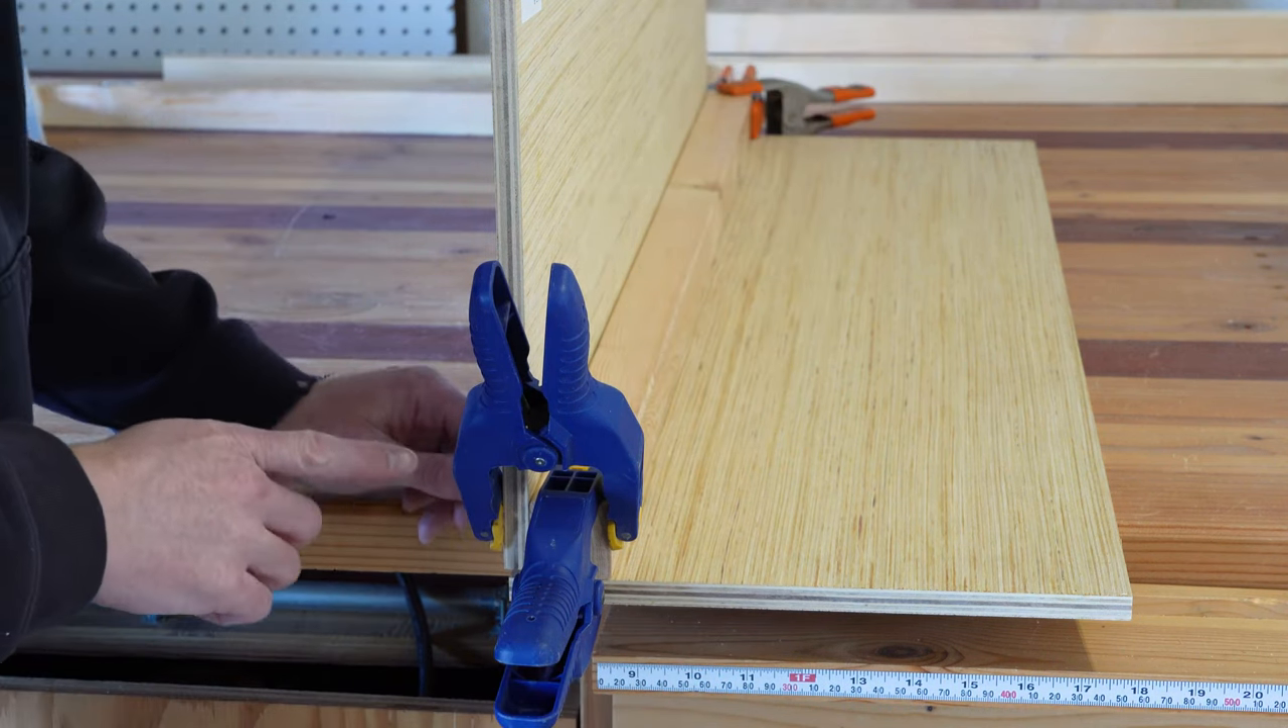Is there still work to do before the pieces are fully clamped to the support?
No.